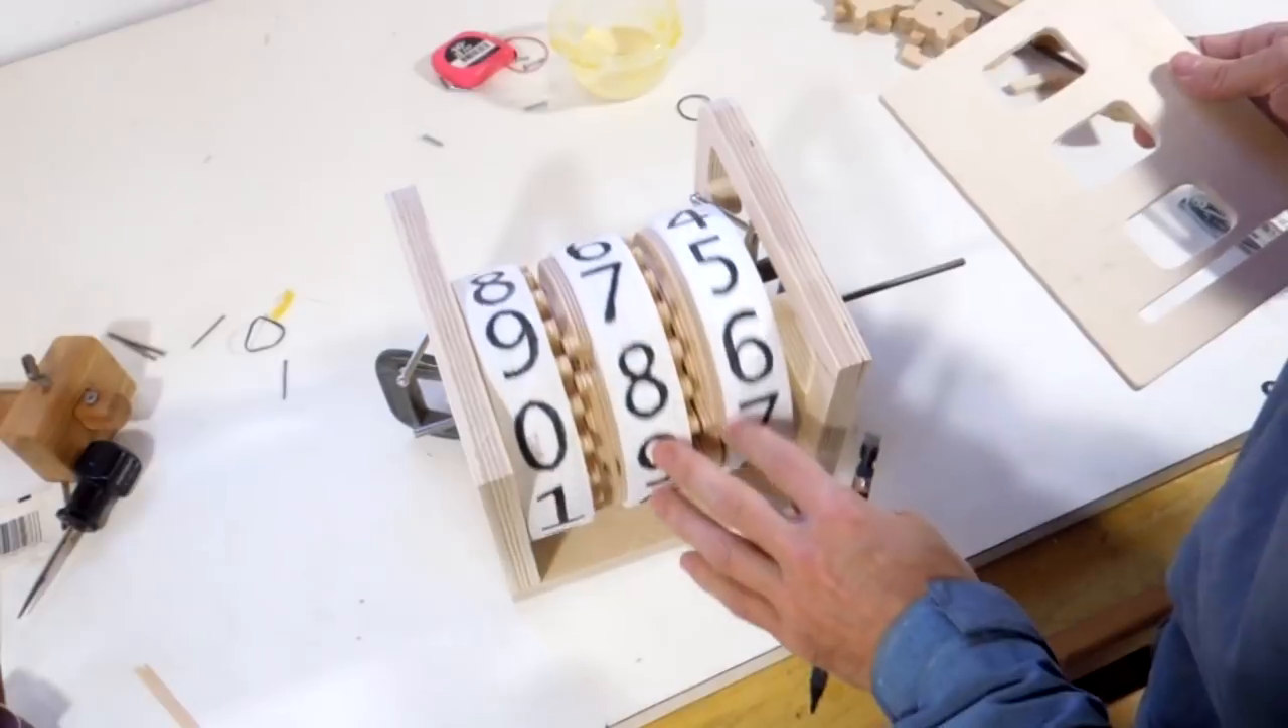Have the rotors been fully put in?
Yes.